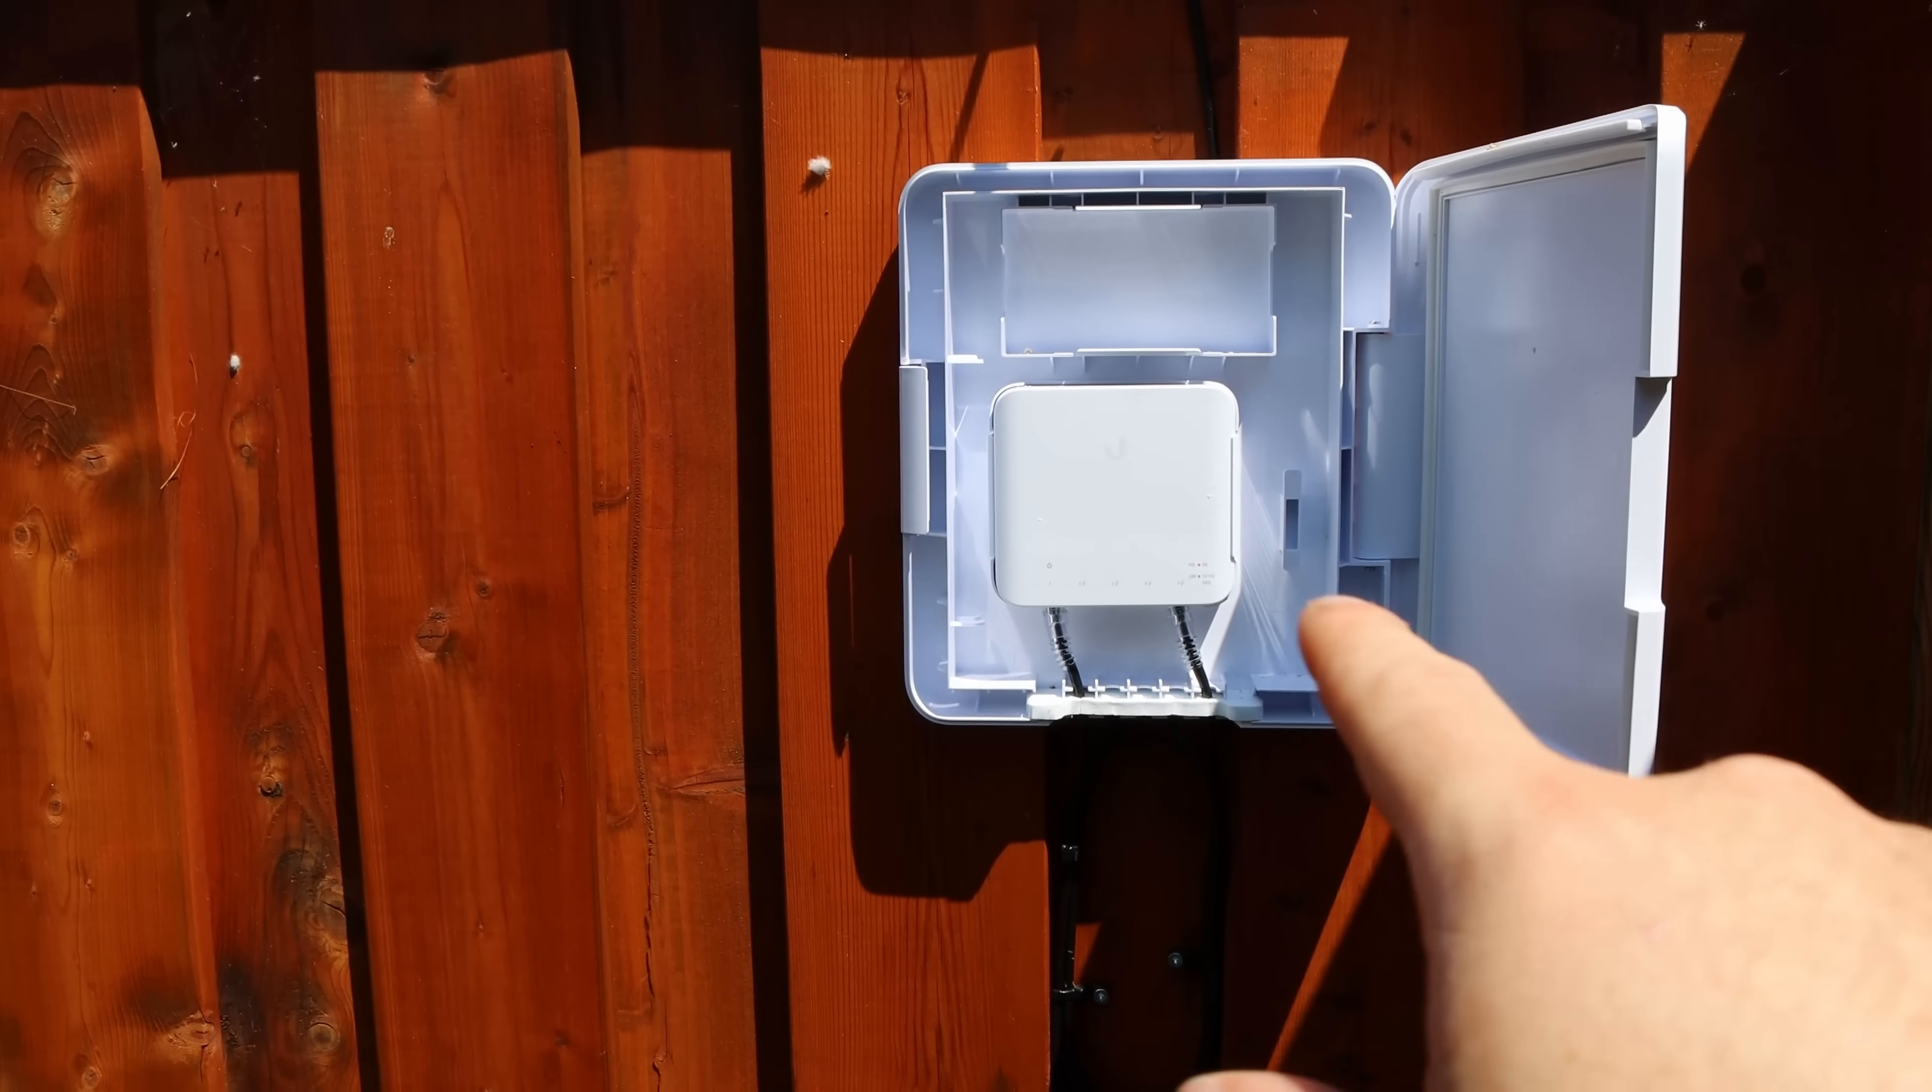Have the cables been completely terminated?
Yes.